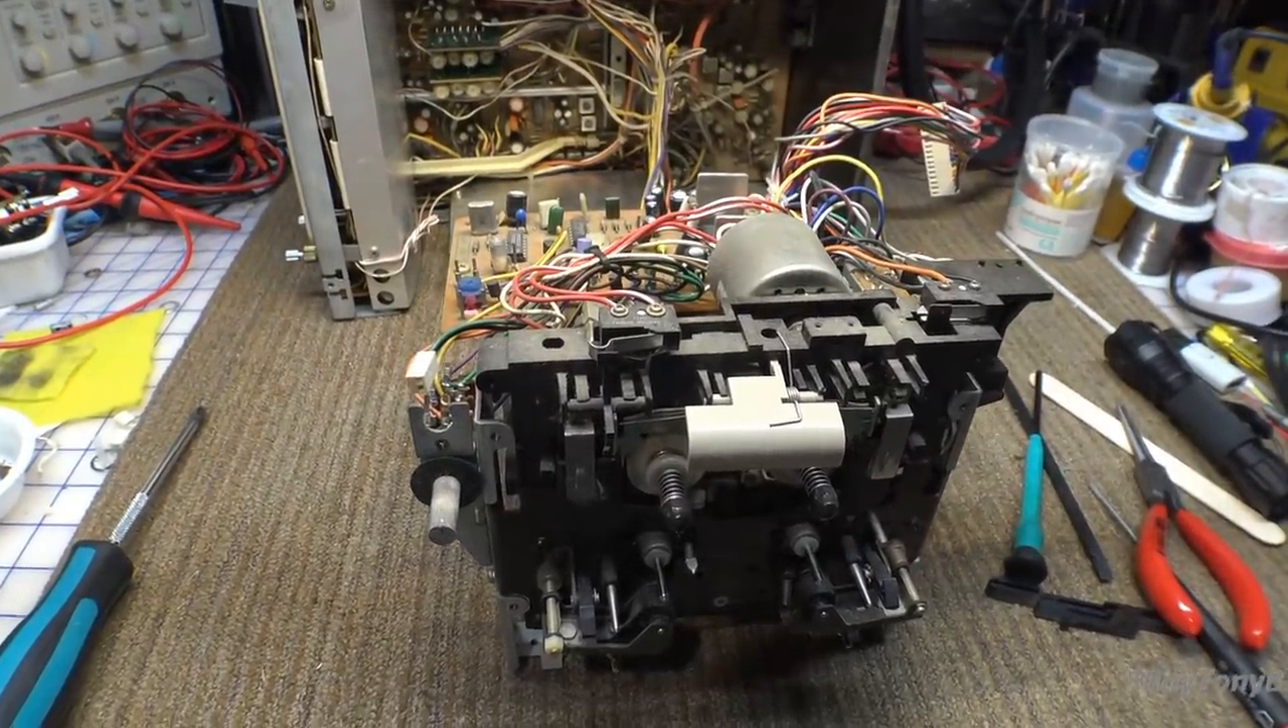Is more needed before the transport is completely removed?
No.